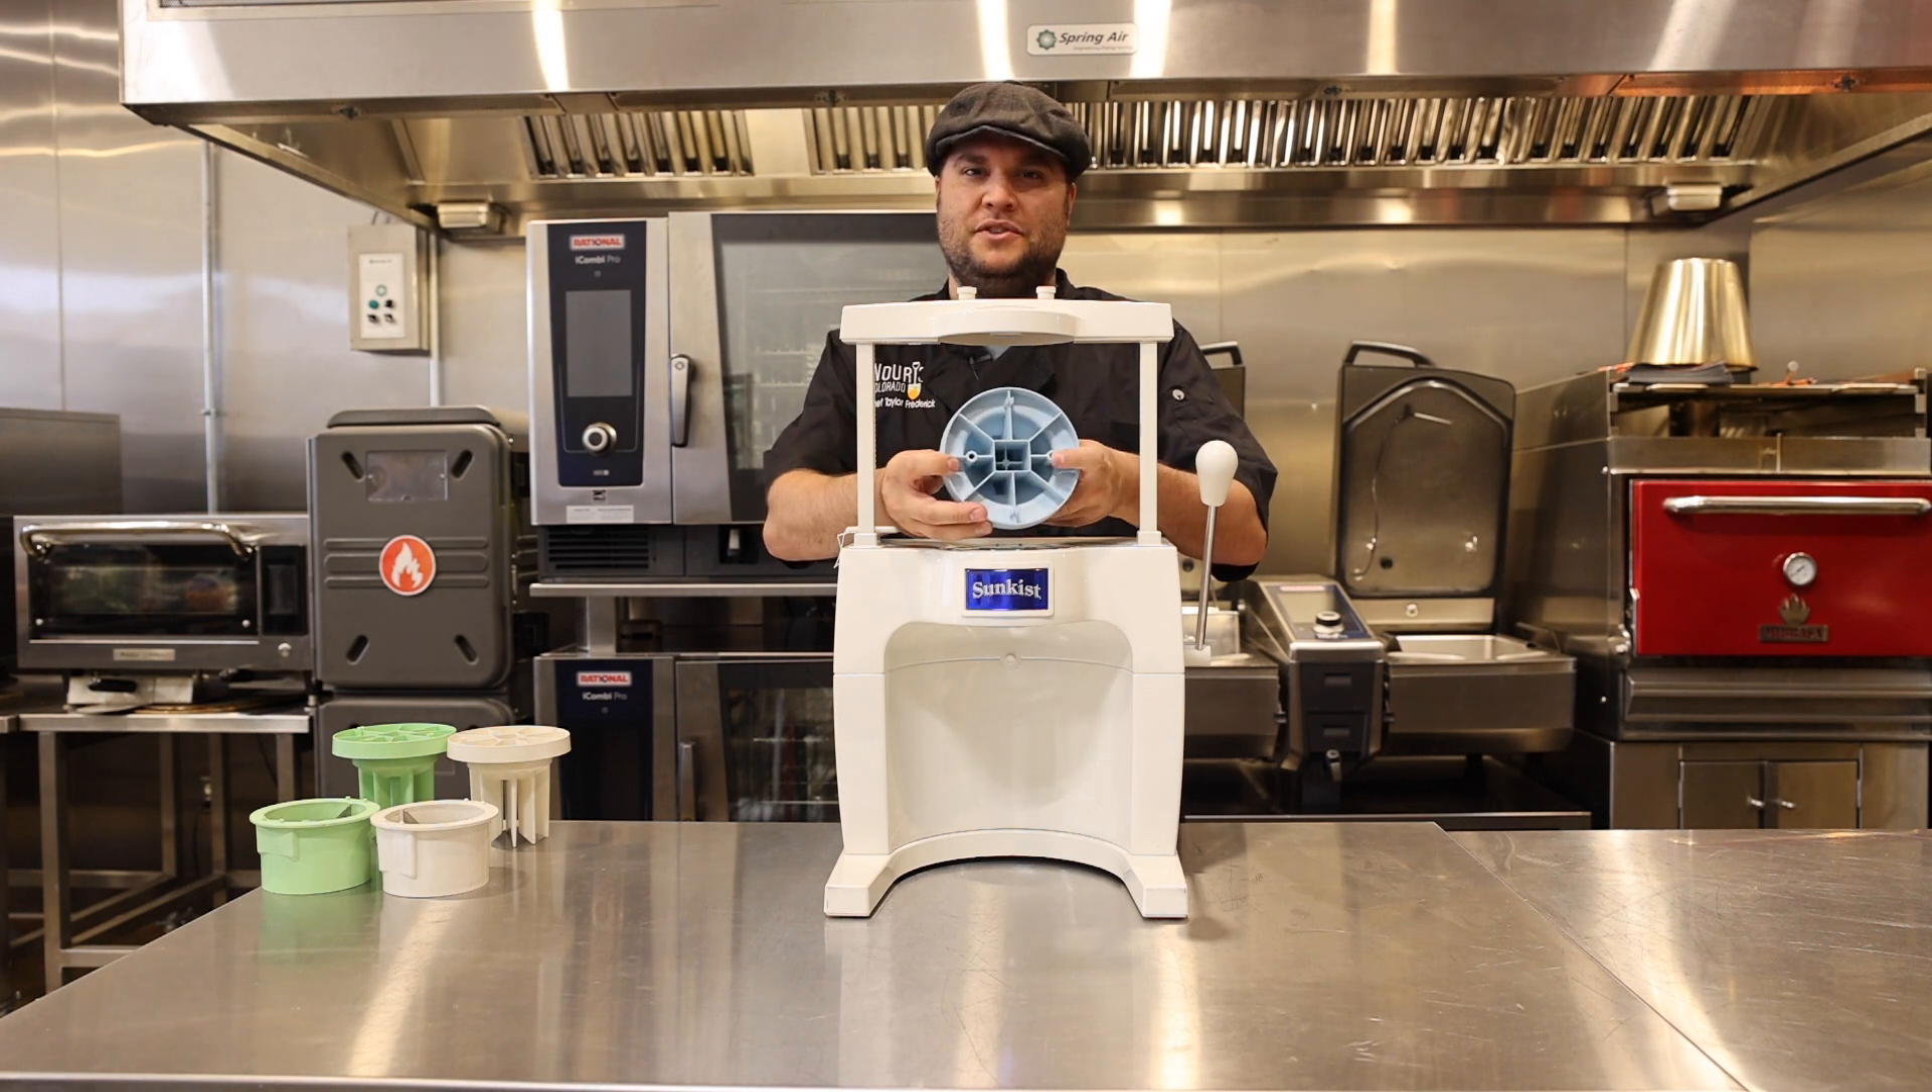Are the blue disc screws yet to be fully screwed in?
Yes.